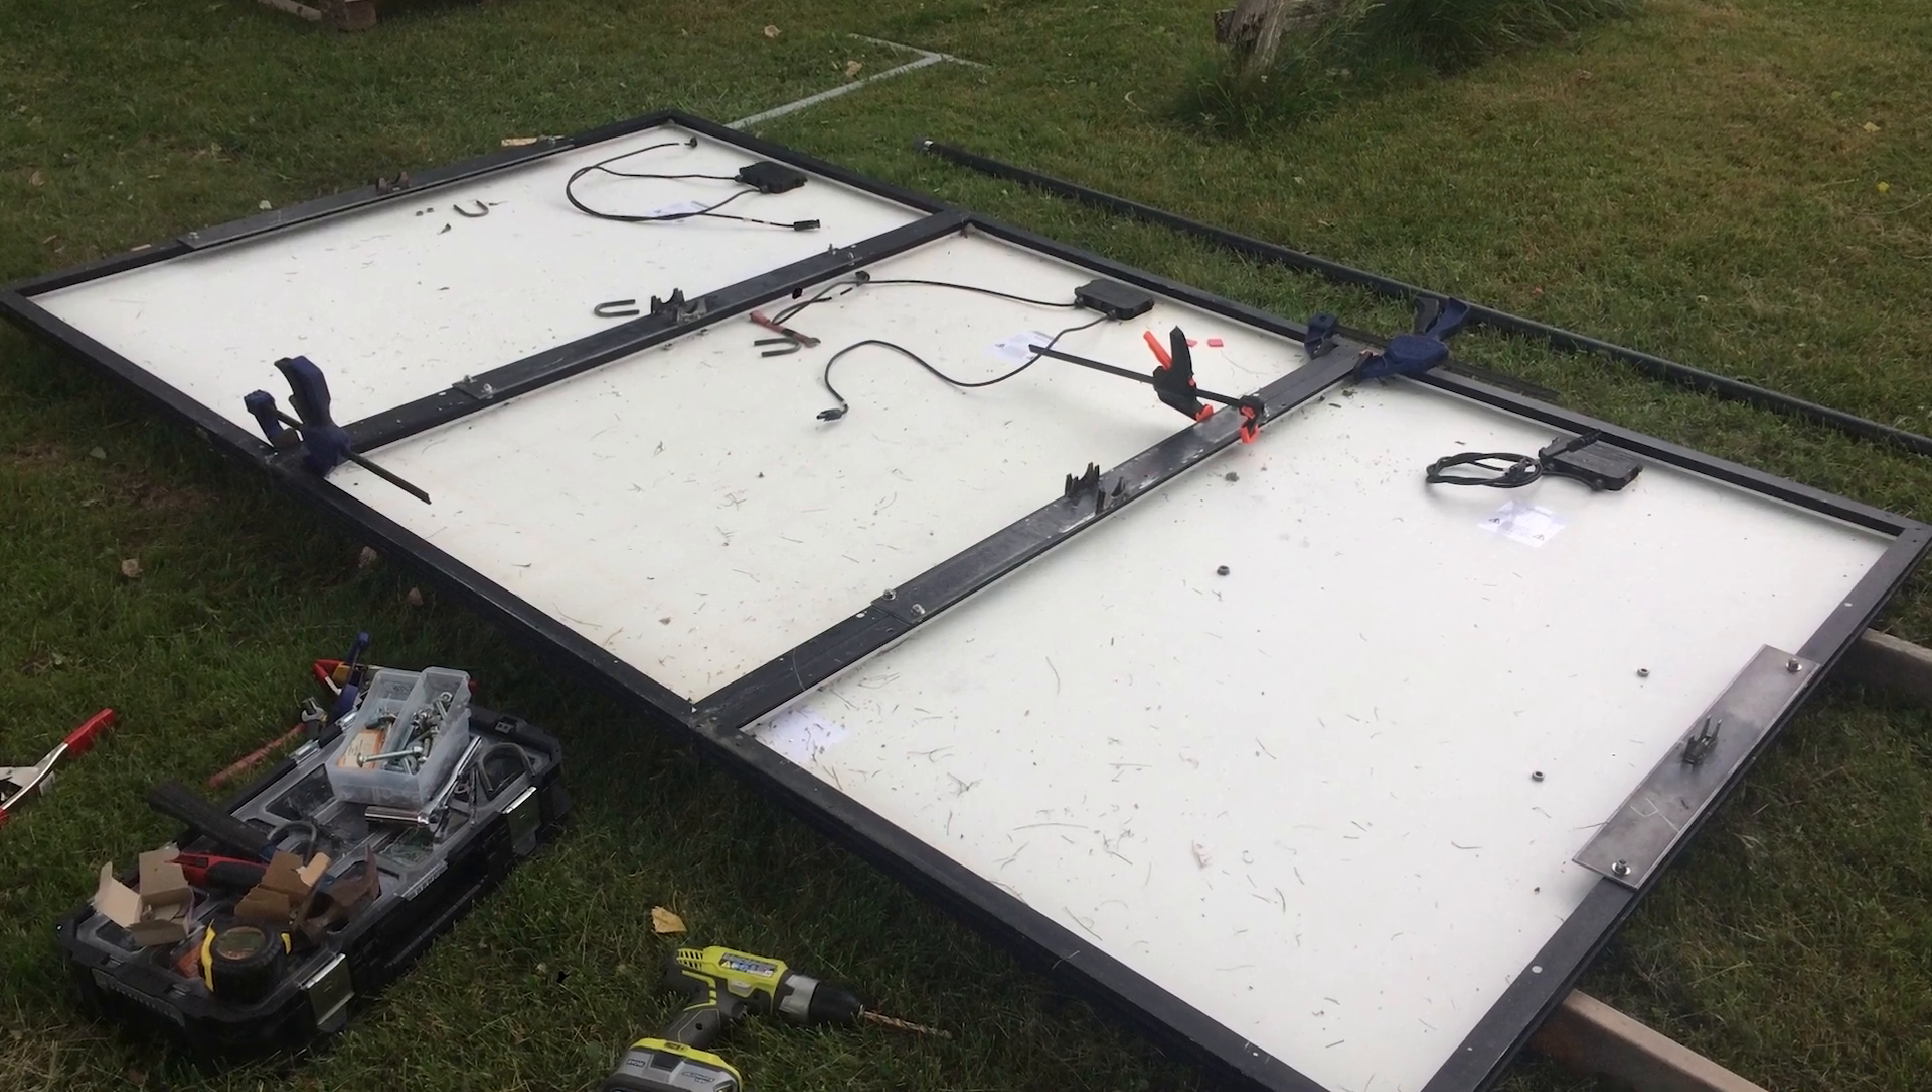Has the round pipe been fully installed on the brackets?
No.